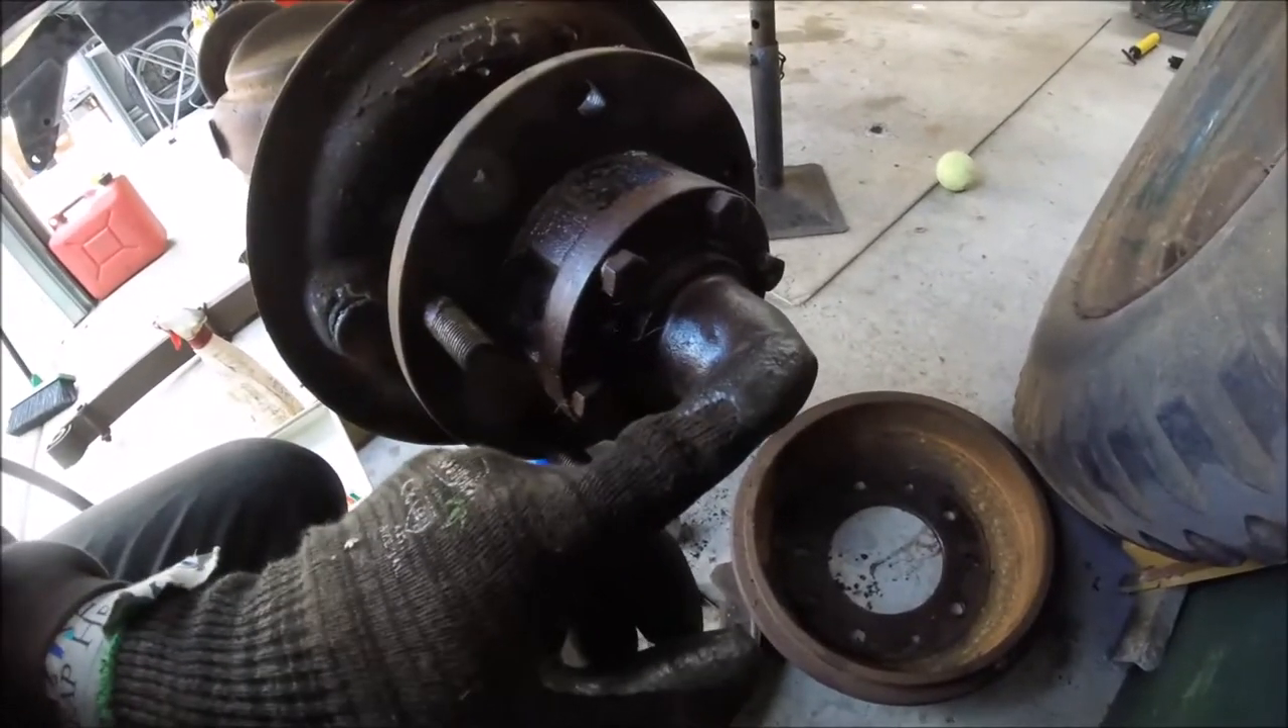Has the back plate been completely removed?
No.